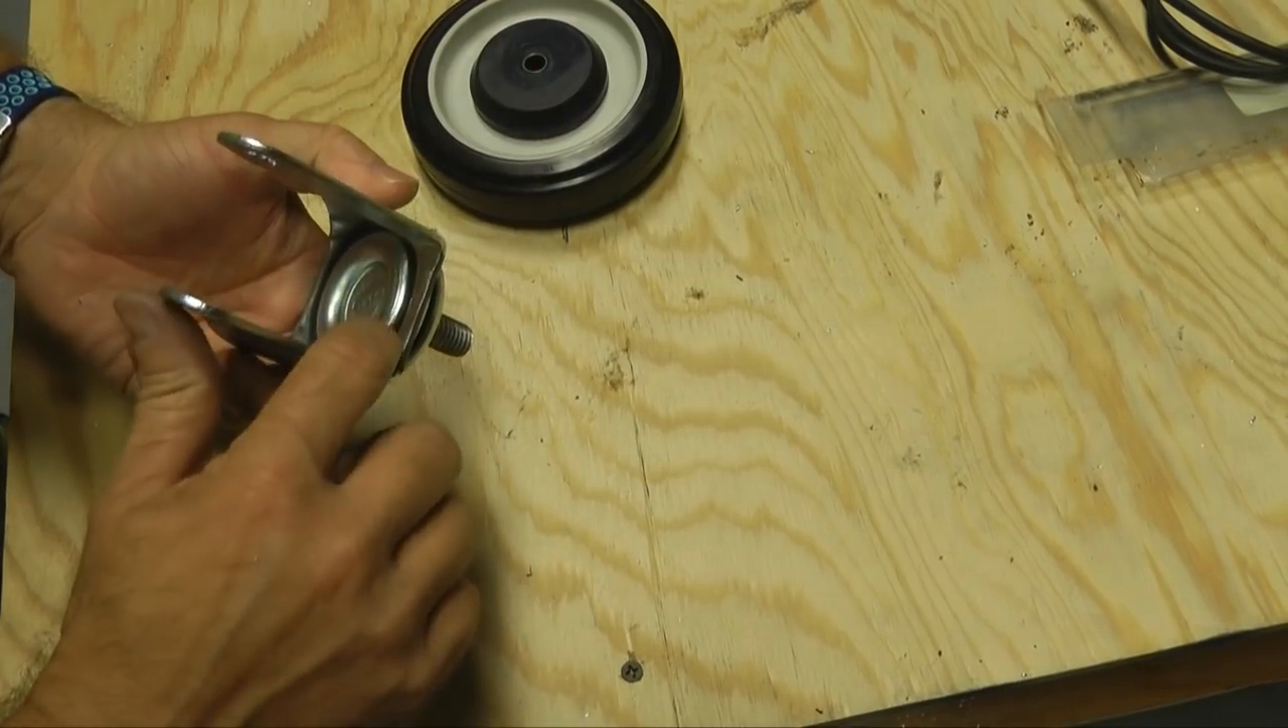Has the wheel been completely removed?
Yes.